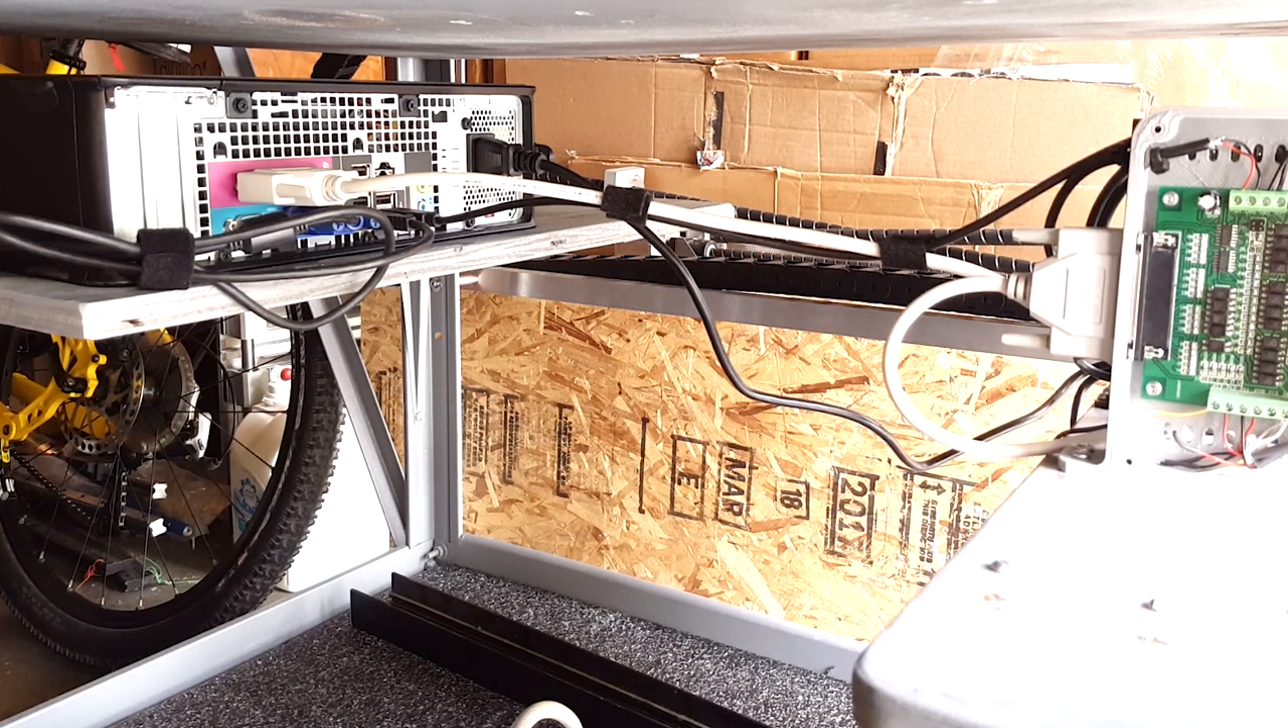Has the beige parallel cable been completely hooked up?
Yes.